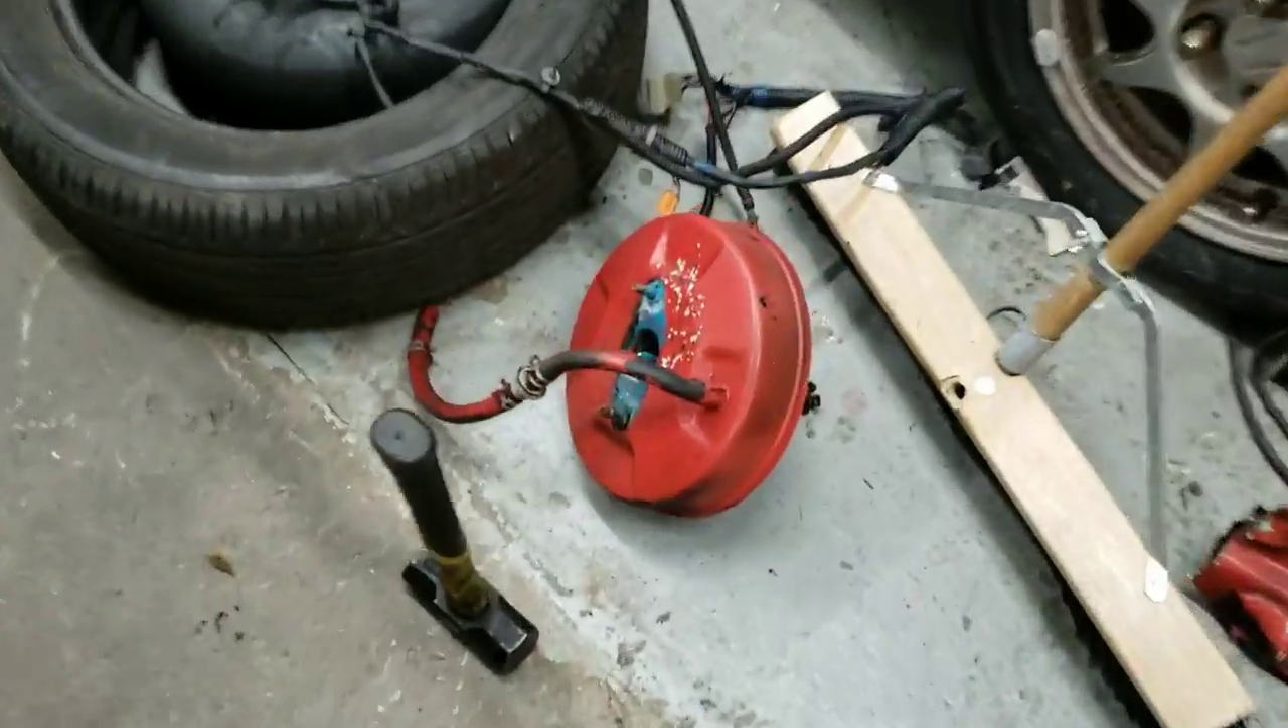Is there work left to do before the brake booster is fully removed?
No.